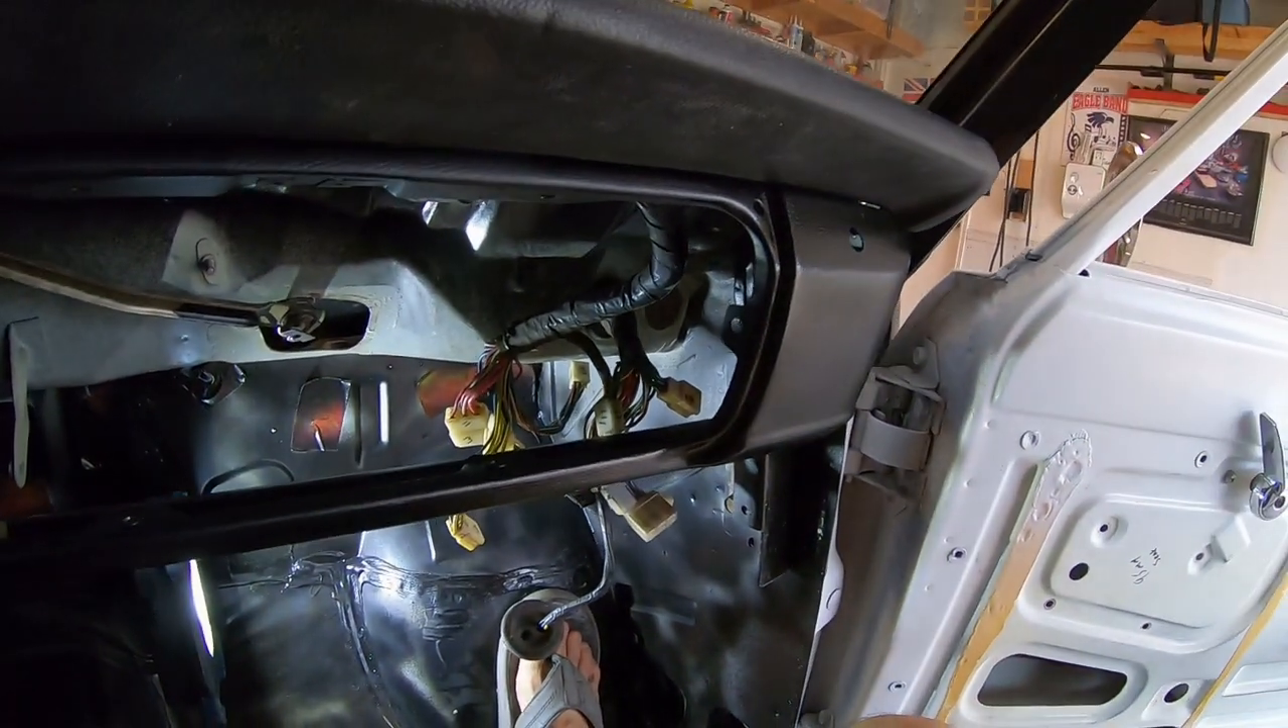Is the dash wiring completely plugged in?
No.